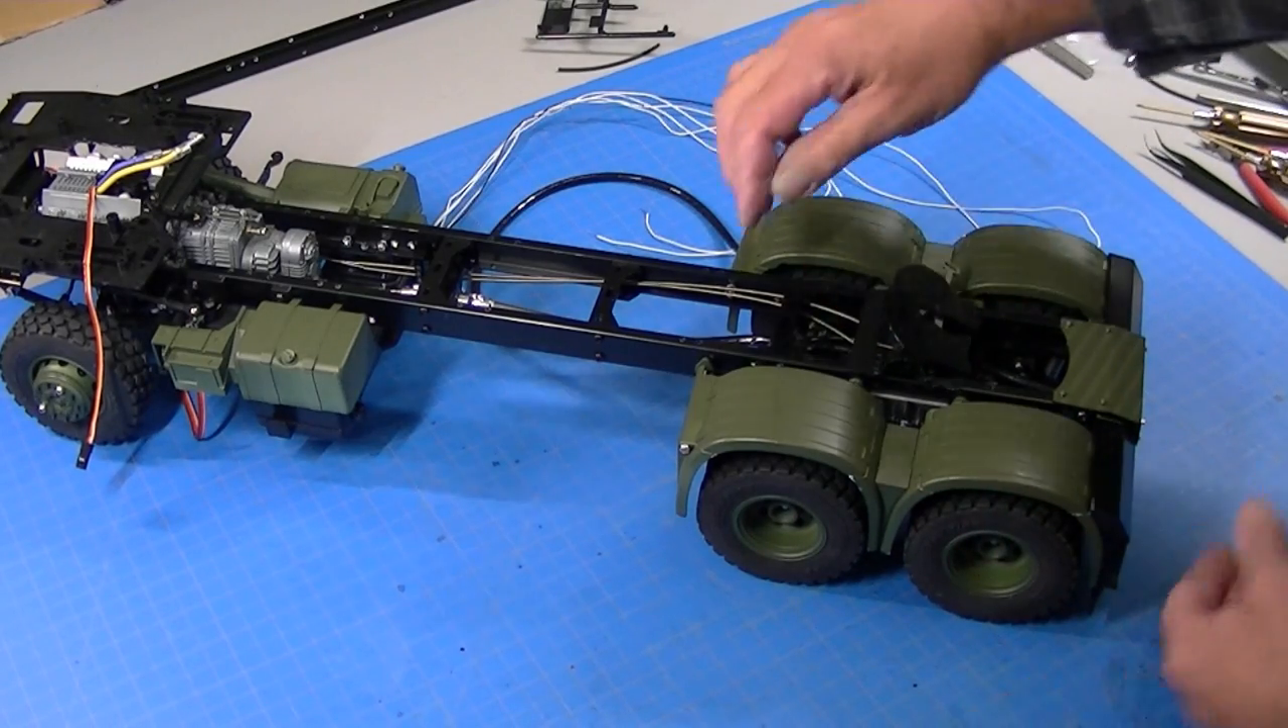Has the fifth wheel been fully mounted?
No.